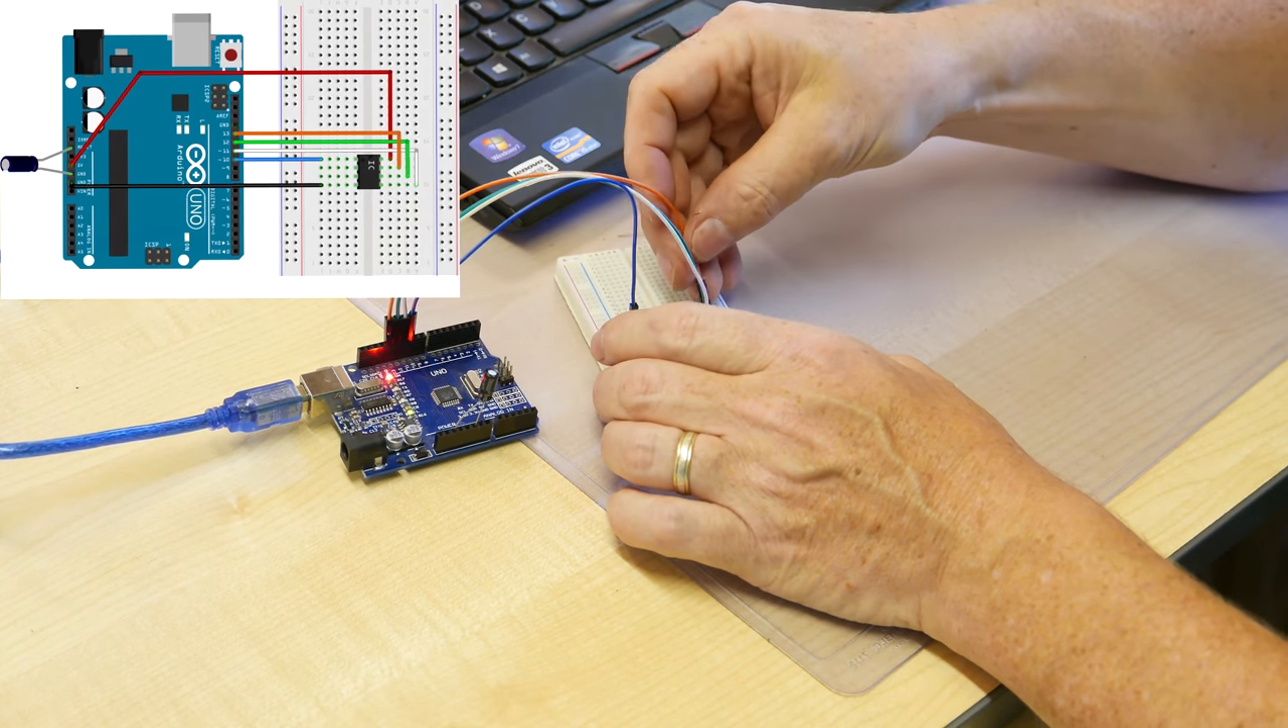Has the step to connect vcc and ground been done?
No.